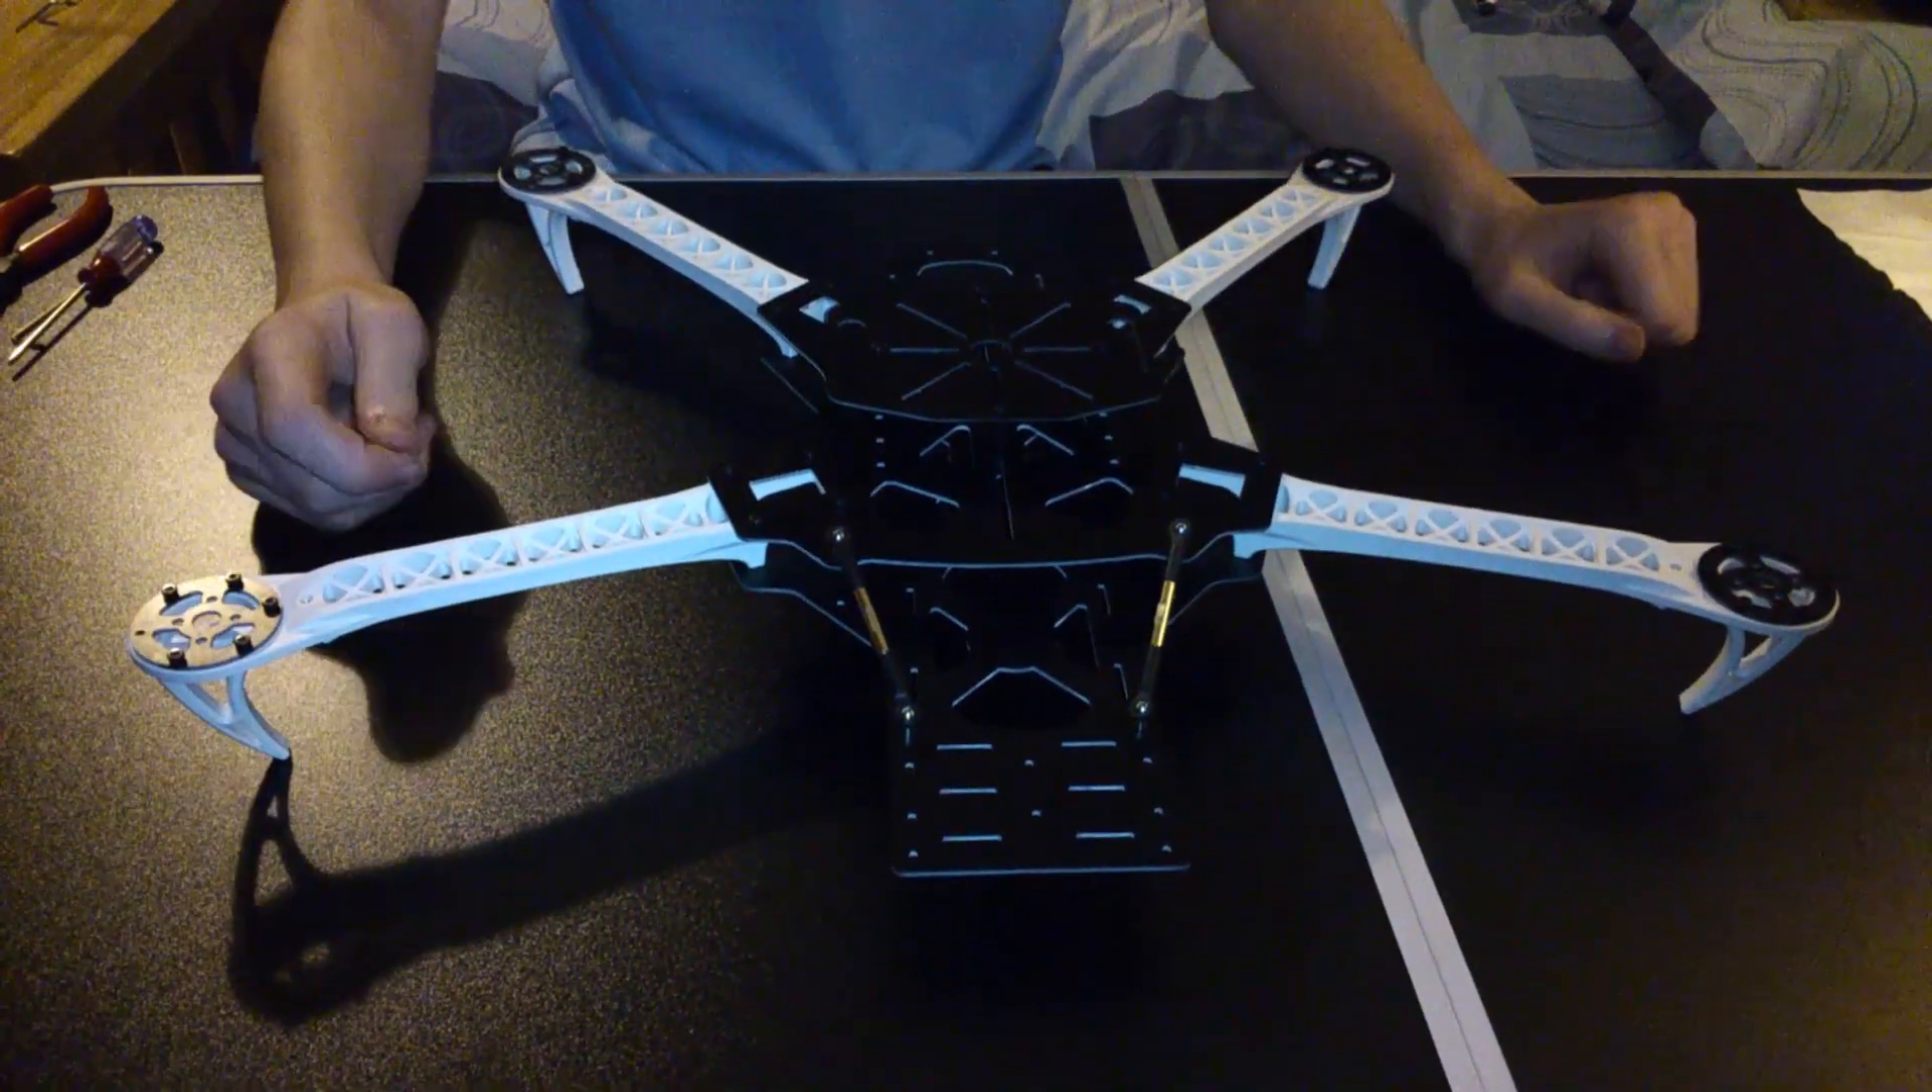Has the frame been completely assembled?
Yes.